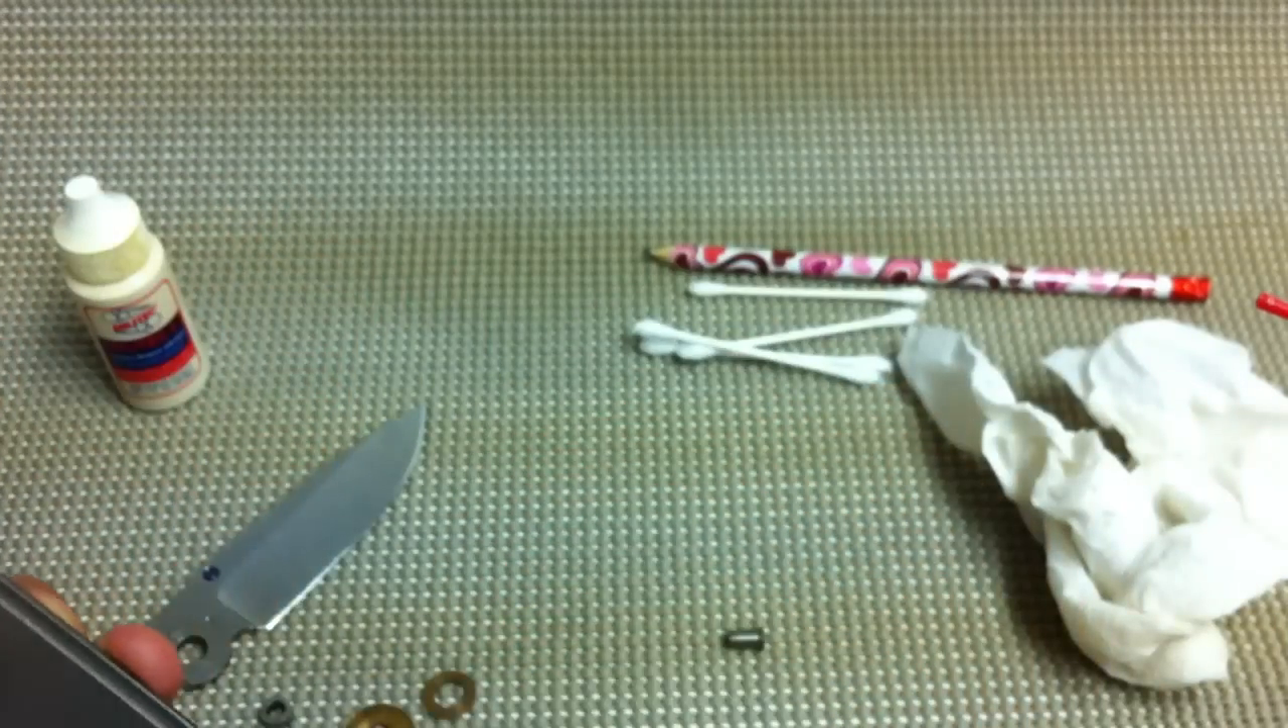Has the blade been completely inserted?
No.